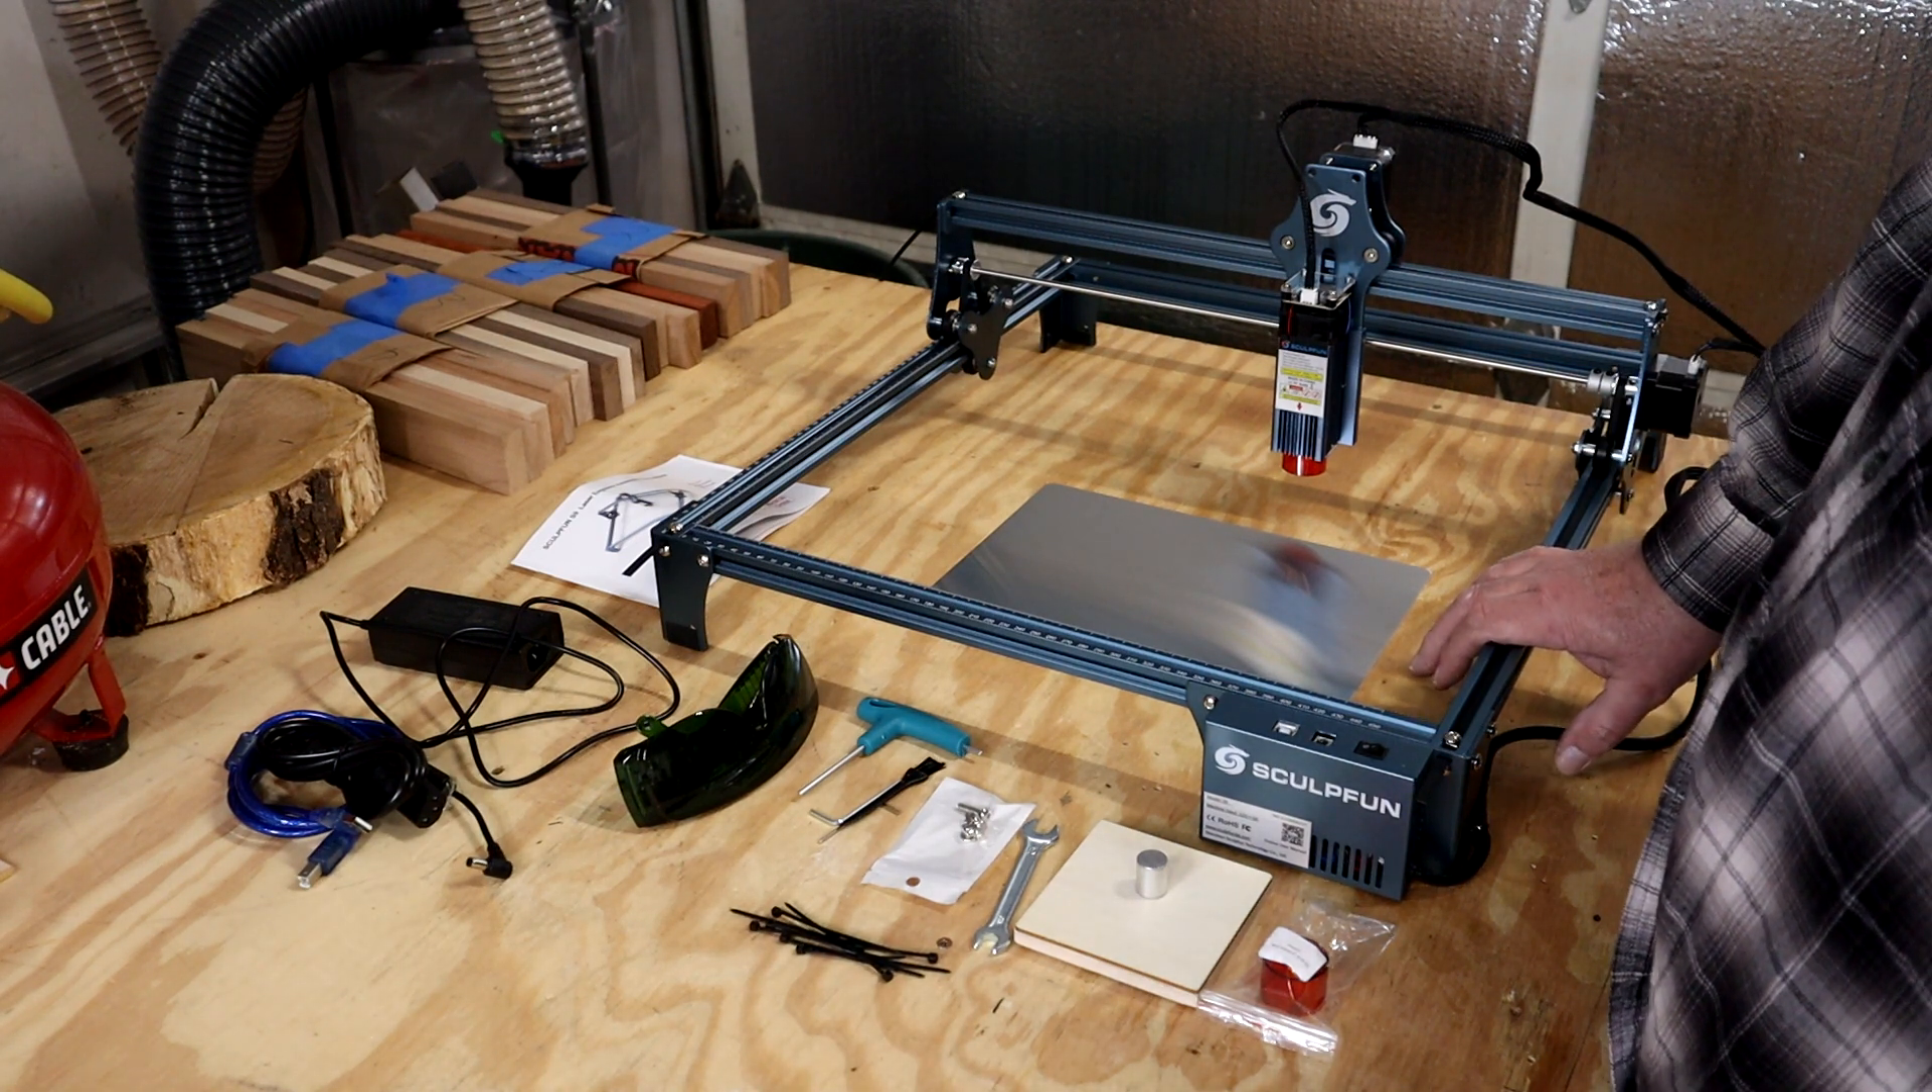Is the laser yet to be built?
No.